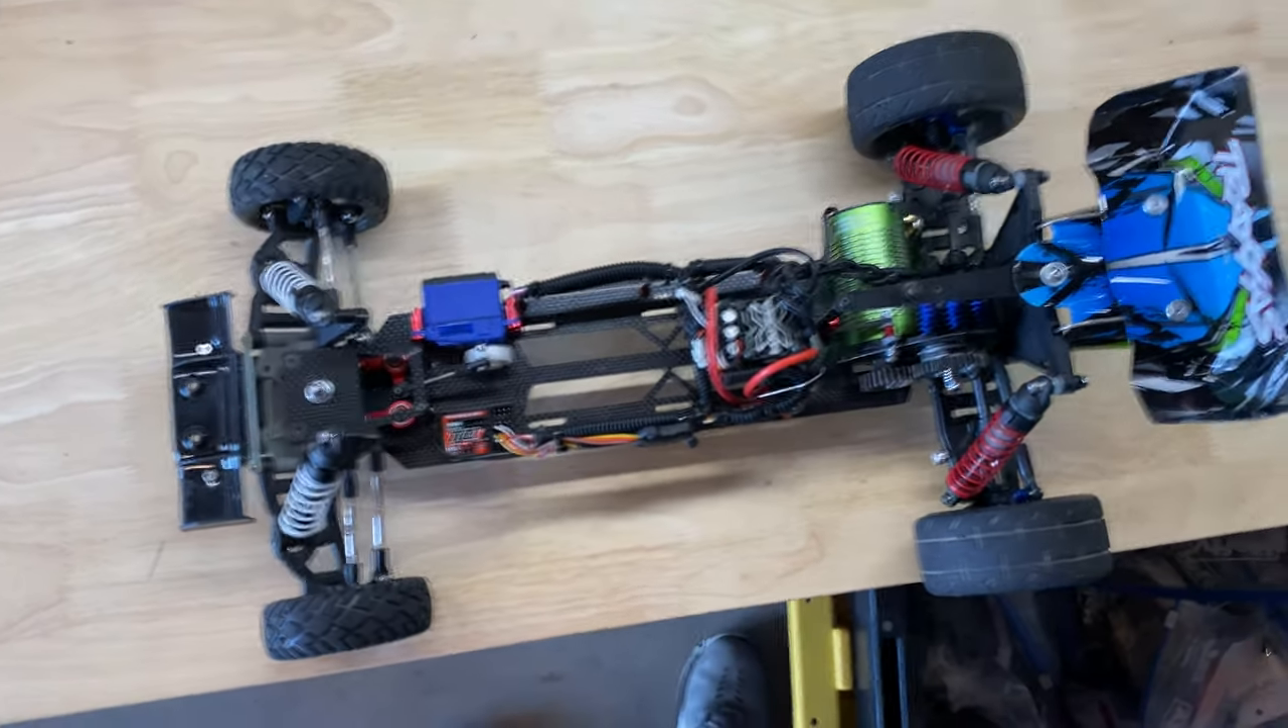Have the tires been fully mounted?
Yes.